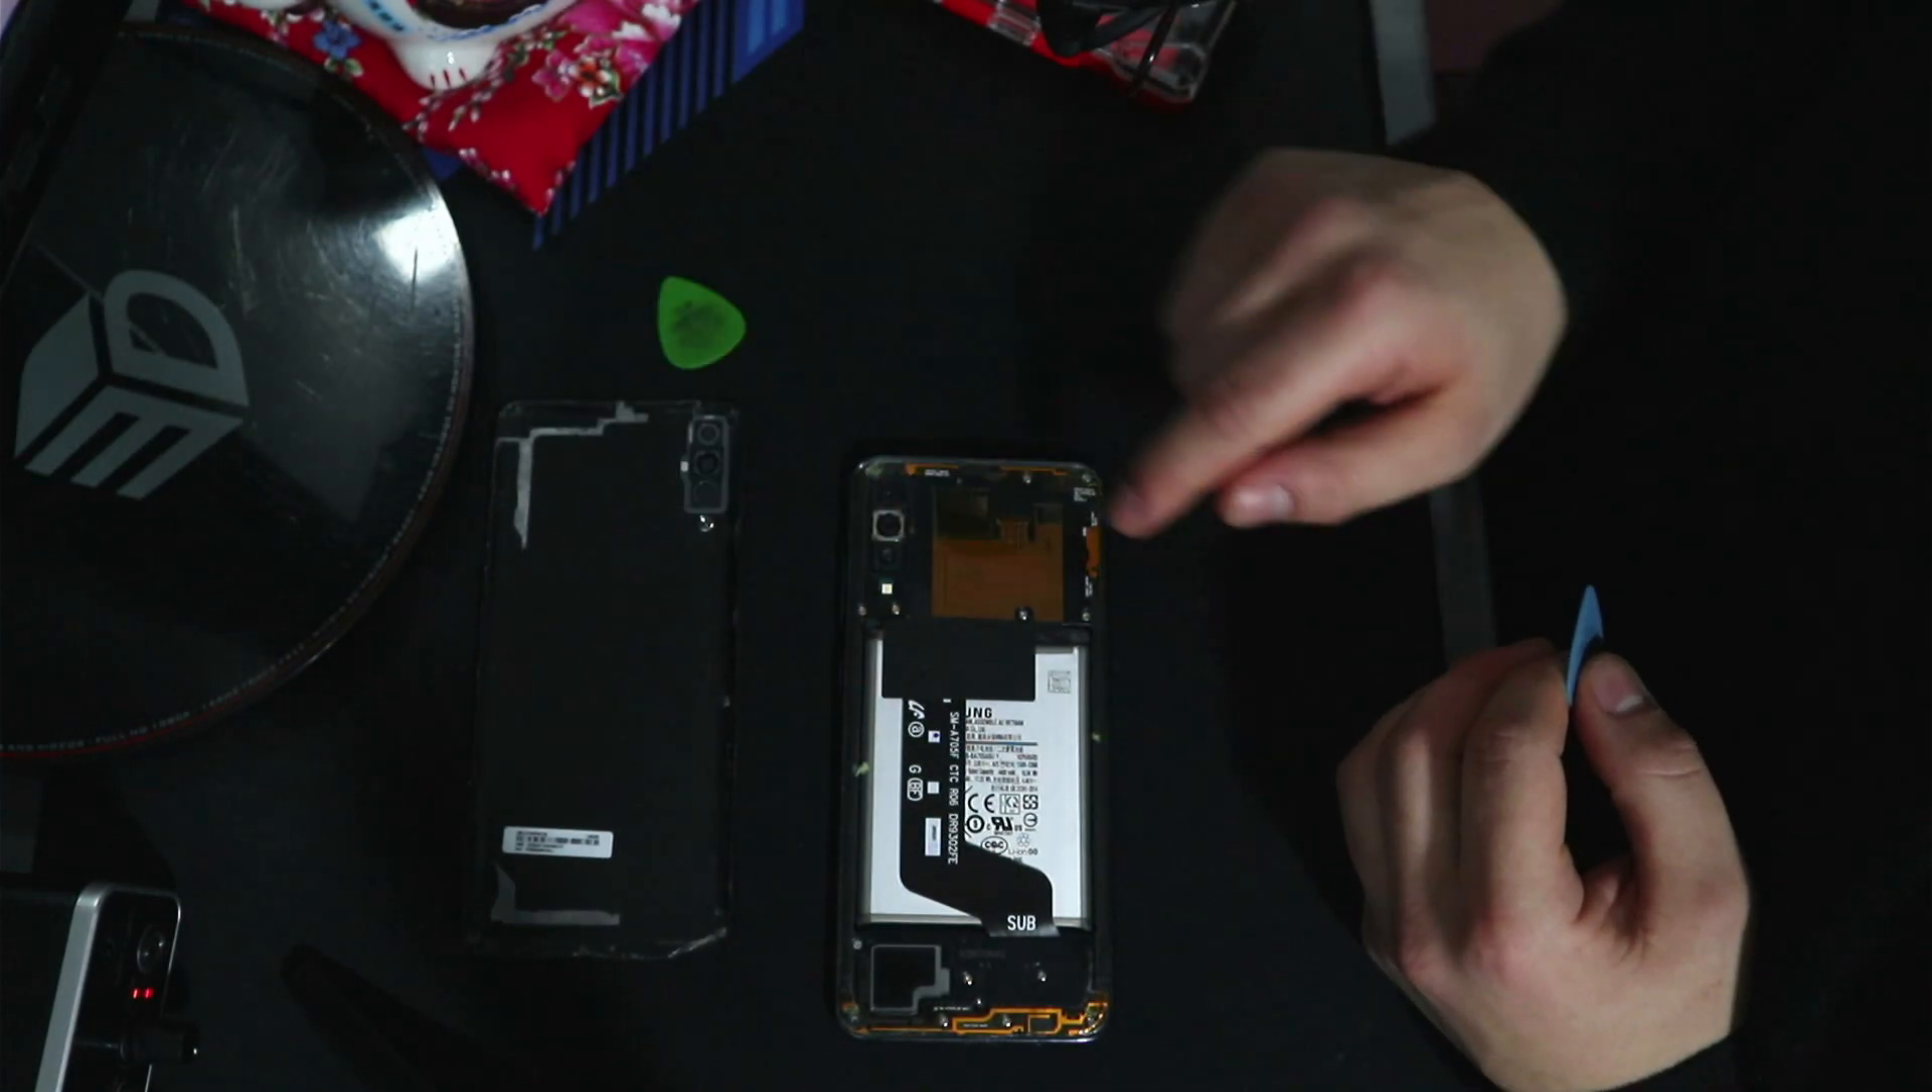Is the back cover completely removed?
Yes.